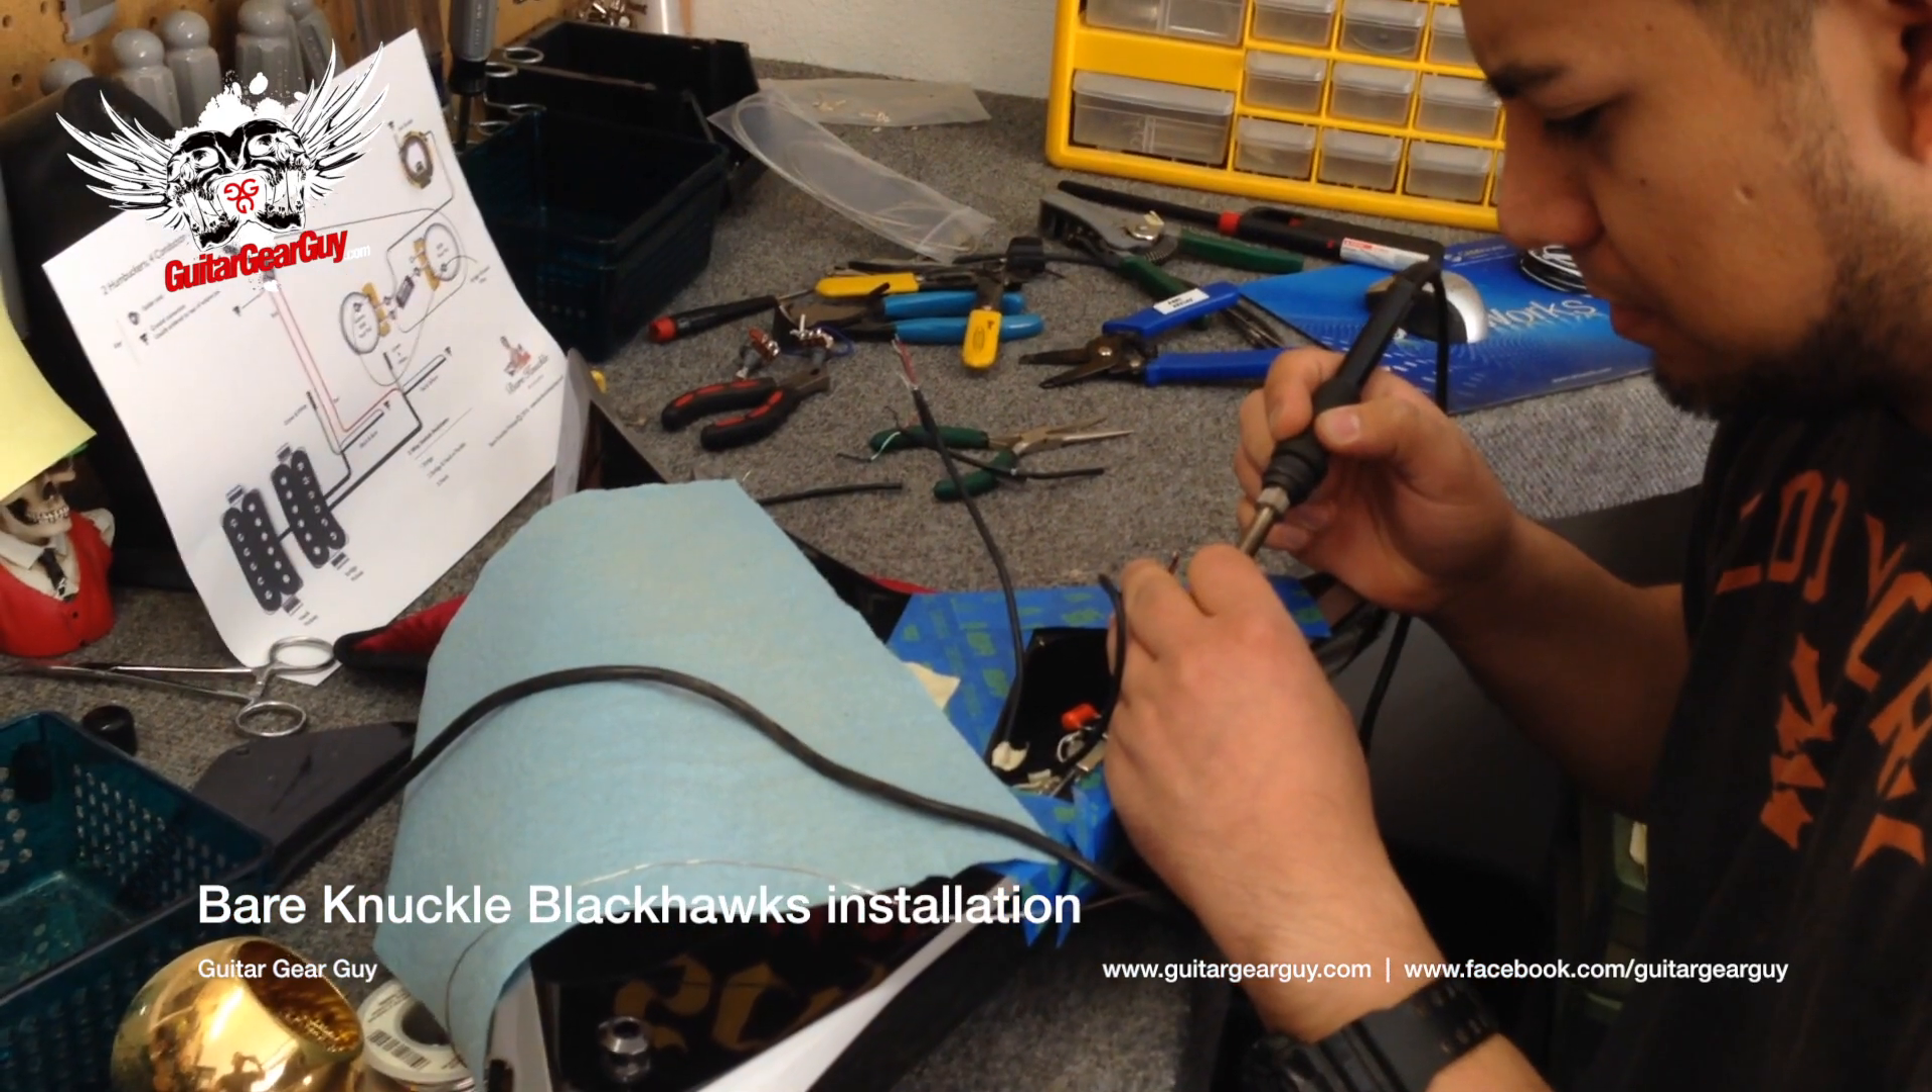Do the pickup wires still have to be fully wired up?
Yes.